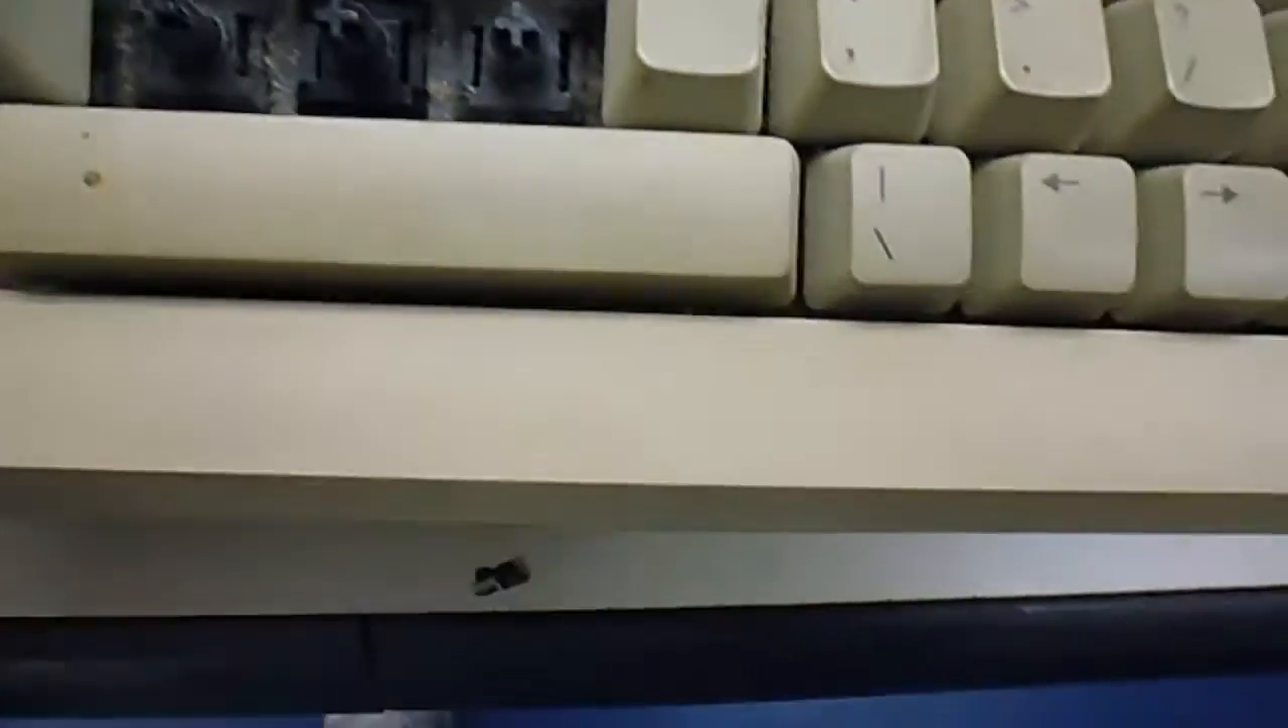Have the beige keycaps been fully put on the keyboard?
No.